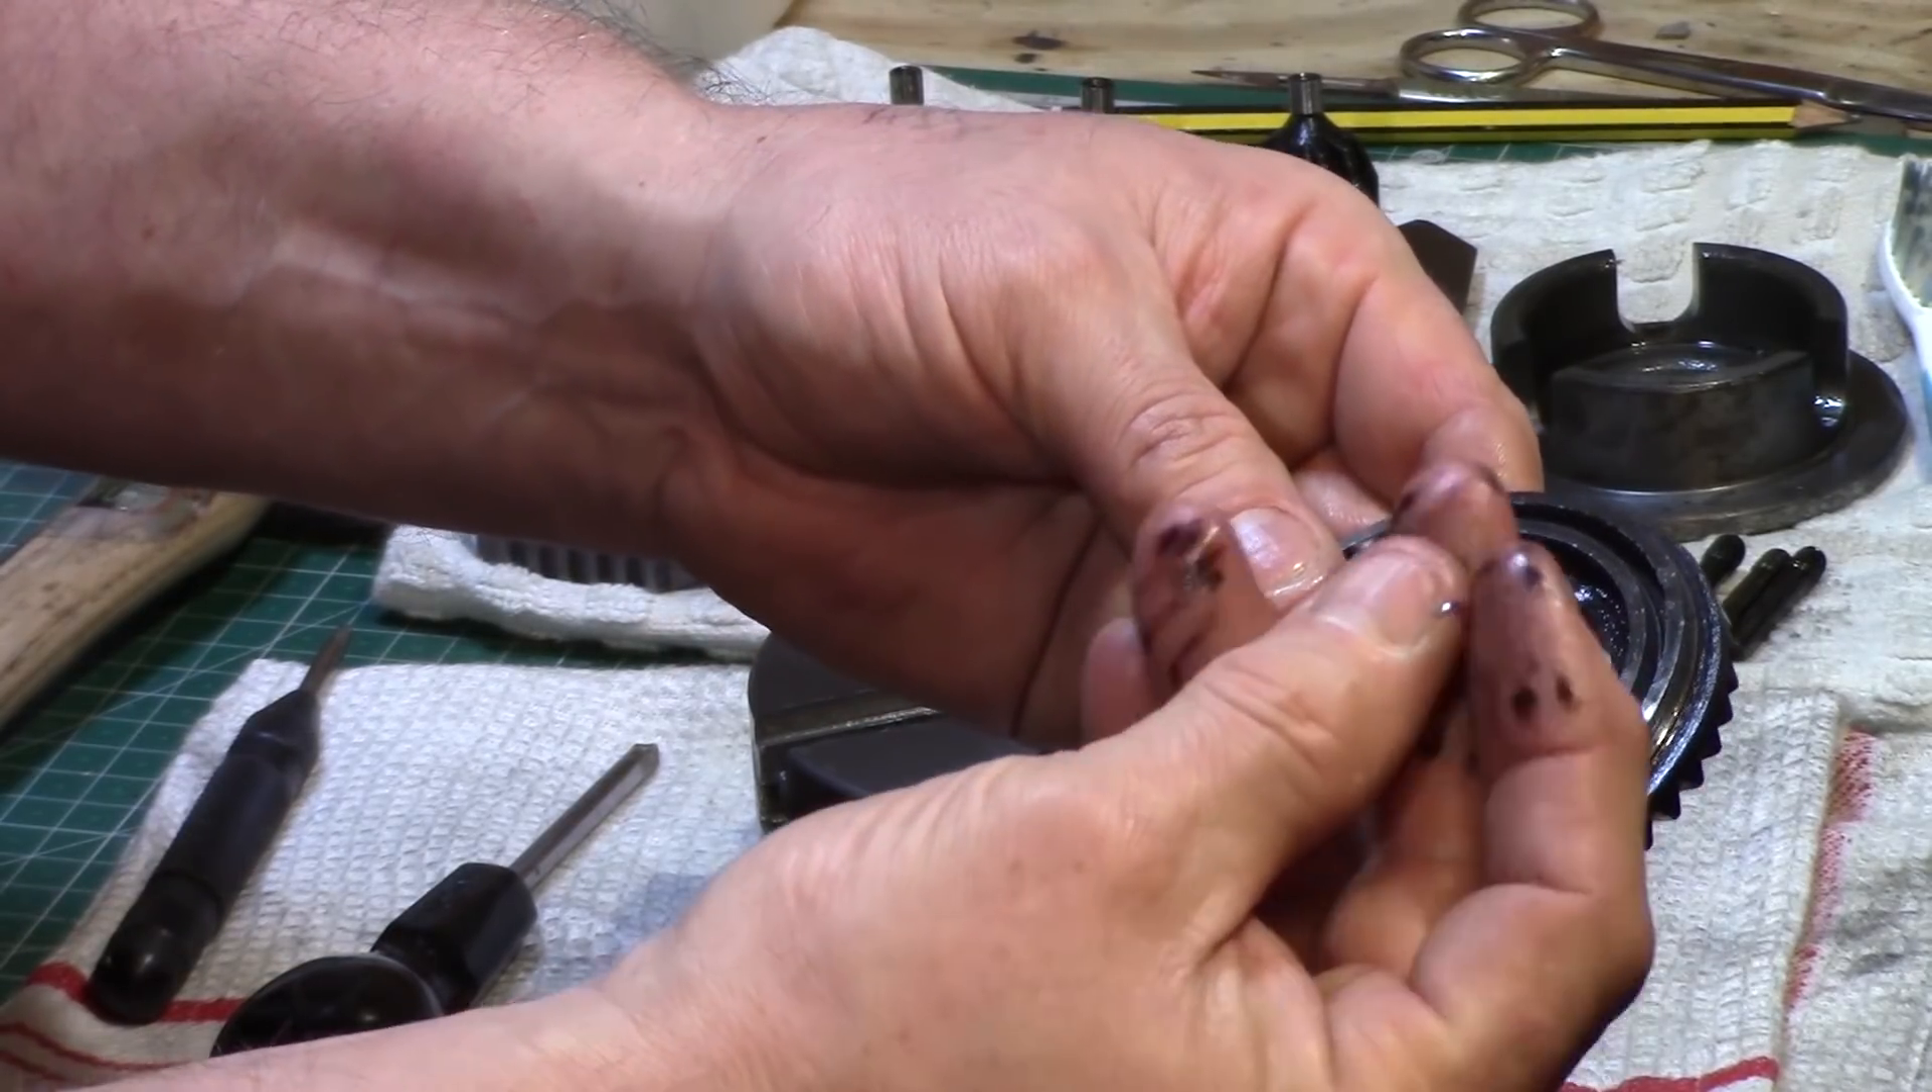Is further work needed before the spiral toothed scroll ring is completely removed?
No.